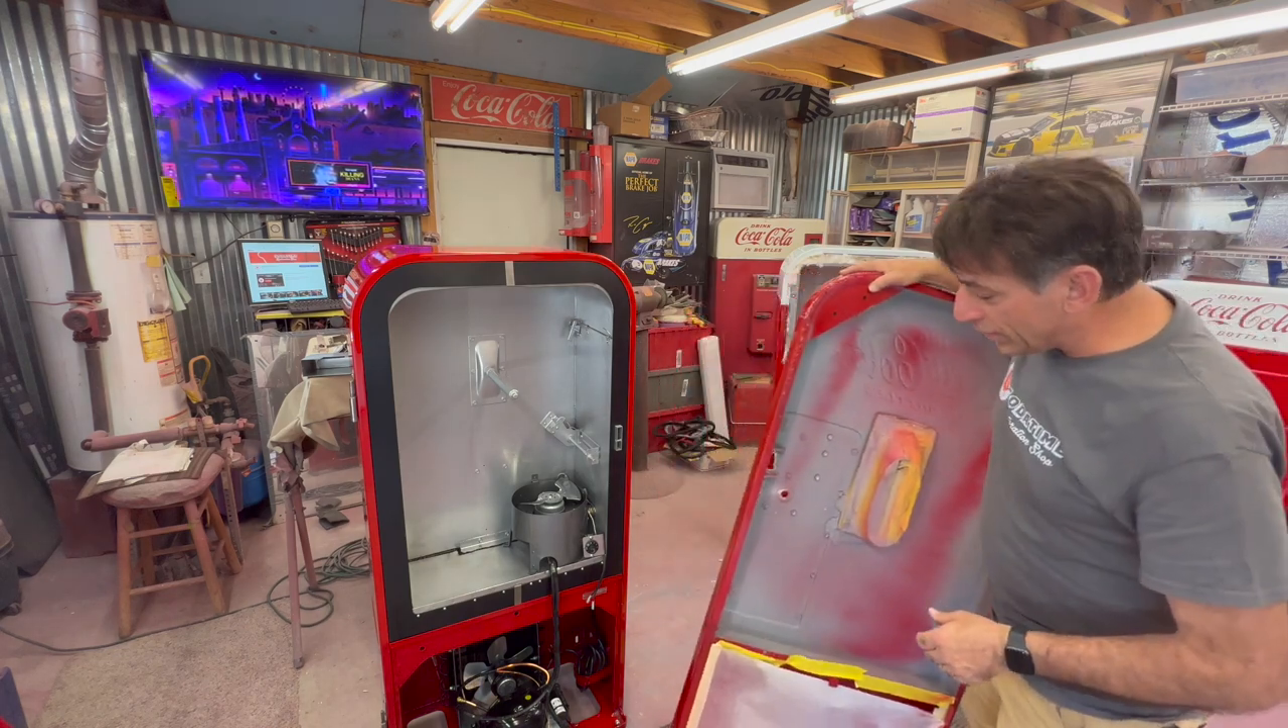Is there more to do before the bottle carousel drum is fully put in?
Yes.